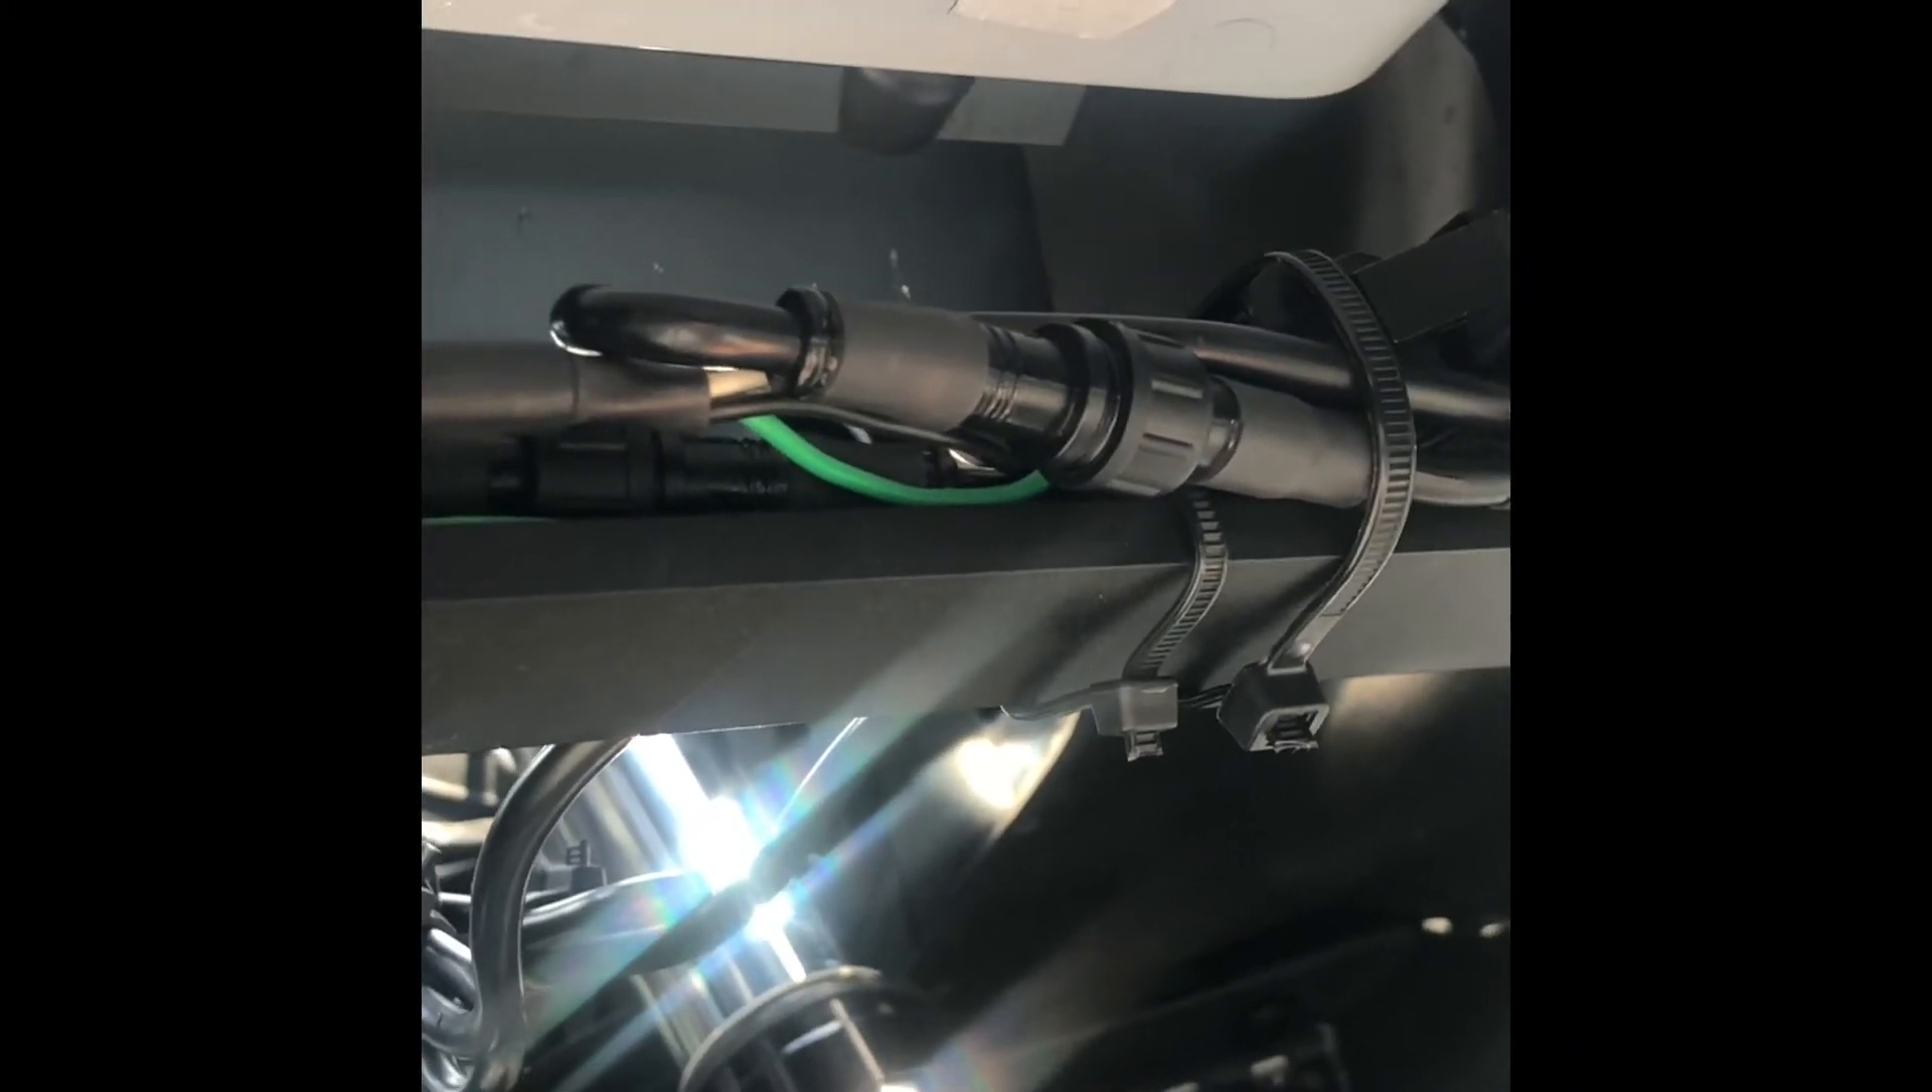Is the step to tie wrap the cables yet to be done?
No.